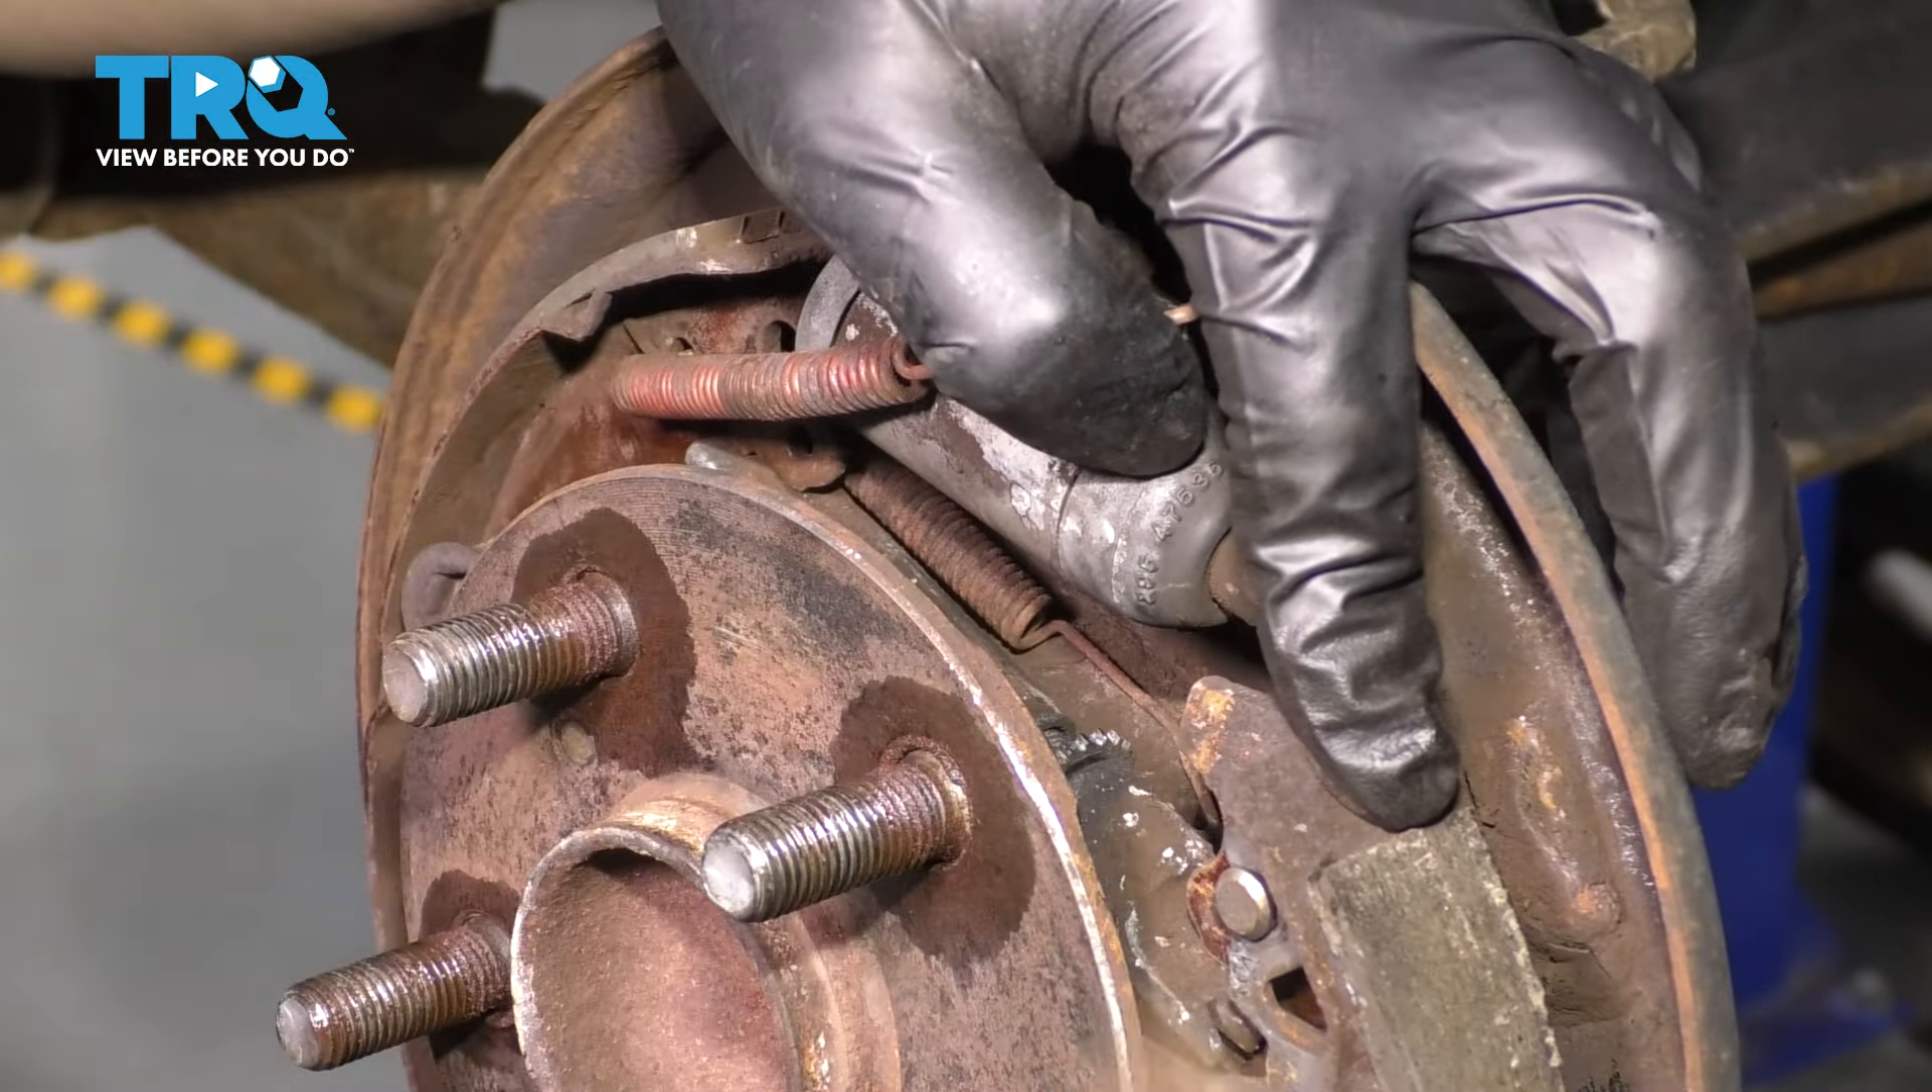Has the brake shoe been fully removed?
No.